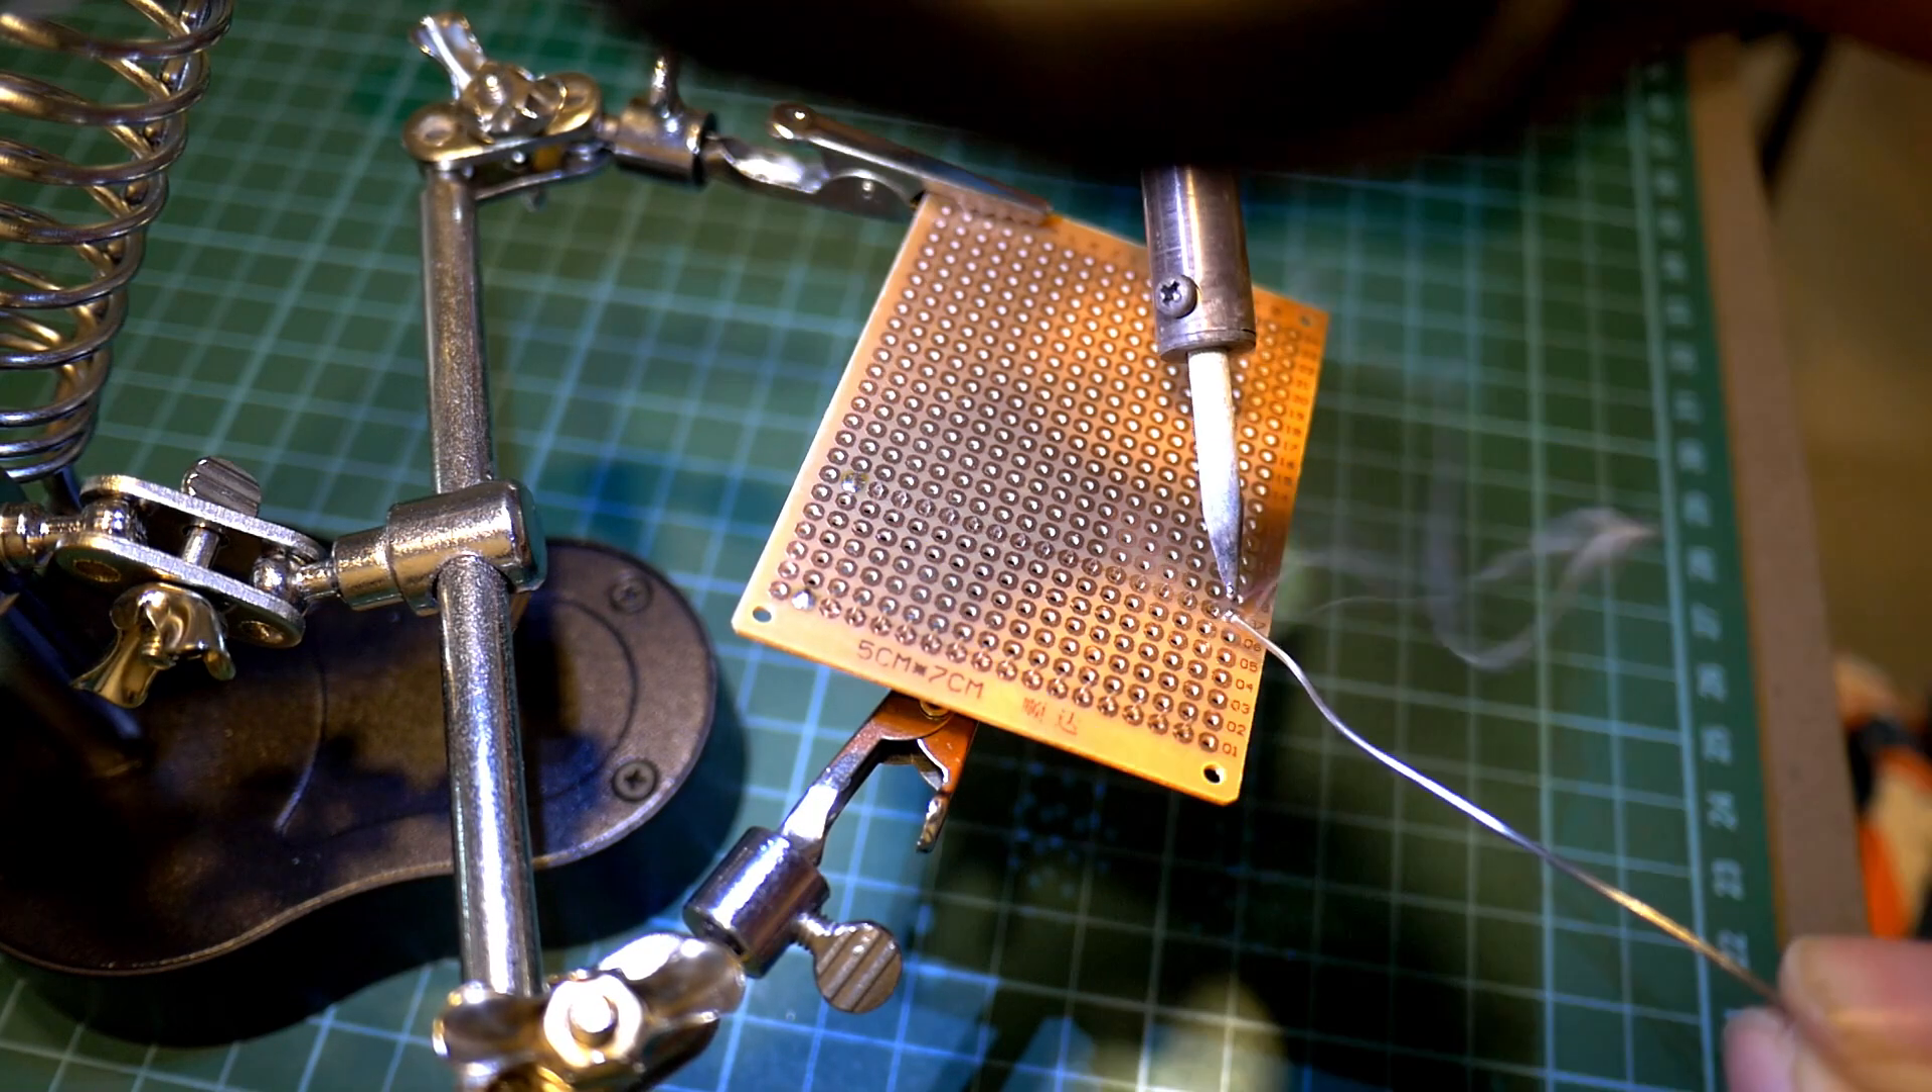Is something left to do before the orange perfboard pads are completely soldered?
Yes.